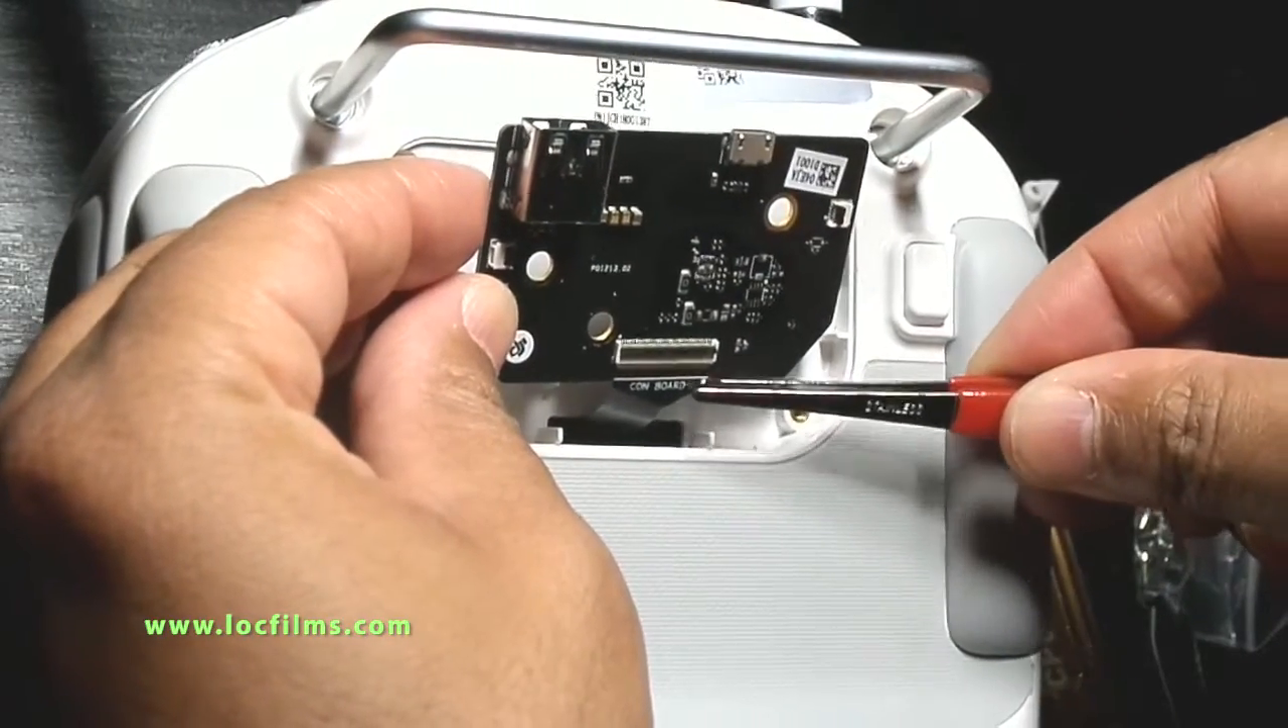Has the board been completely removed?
No.